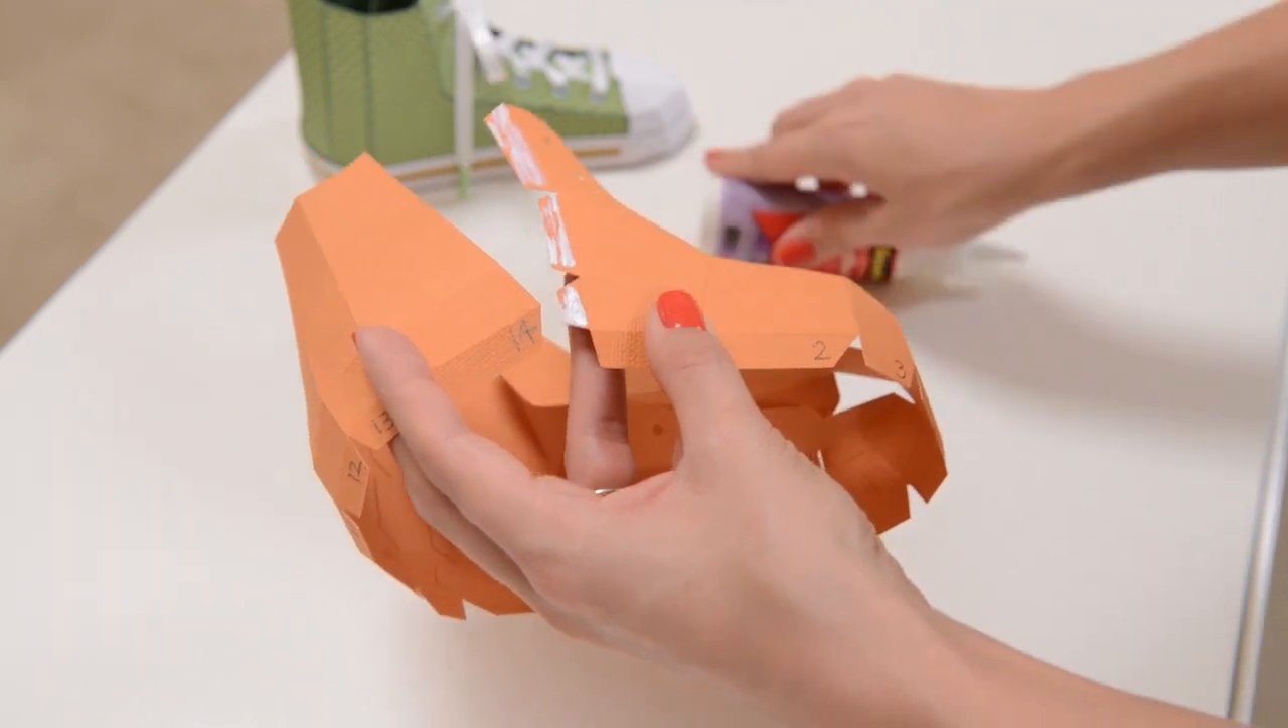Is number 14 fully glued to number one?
No.